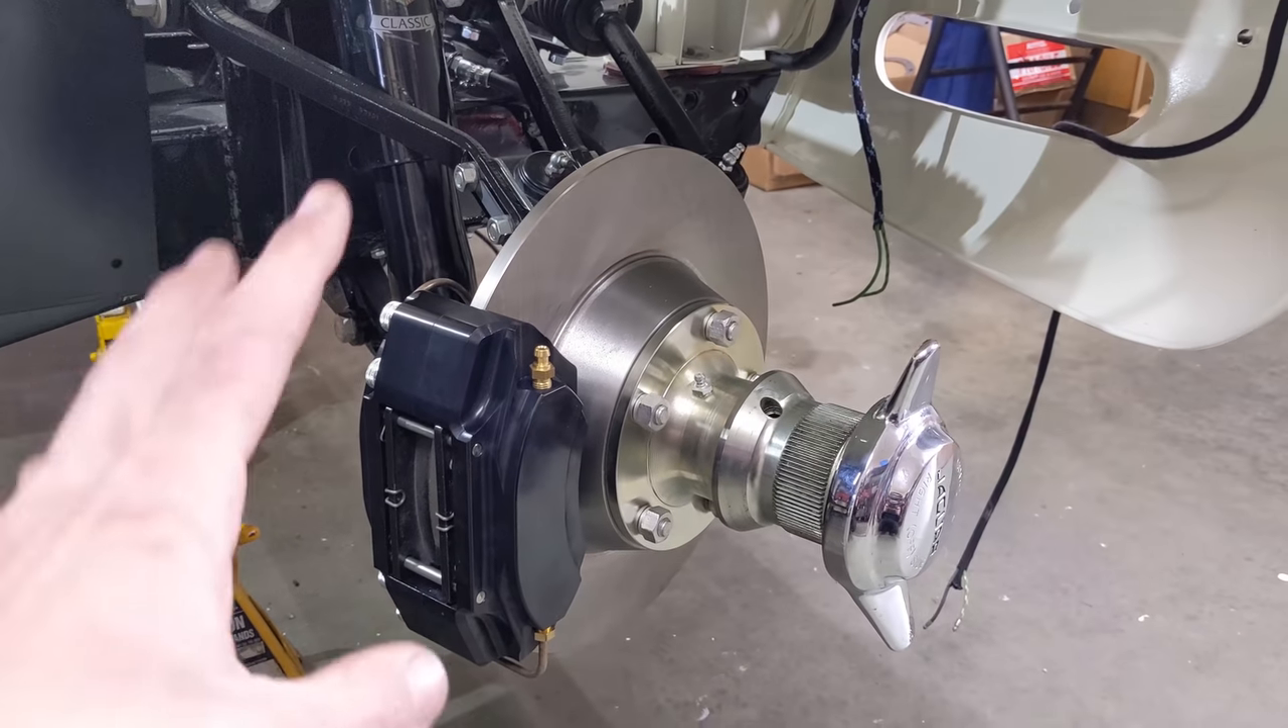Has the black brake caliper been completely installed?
Yes.